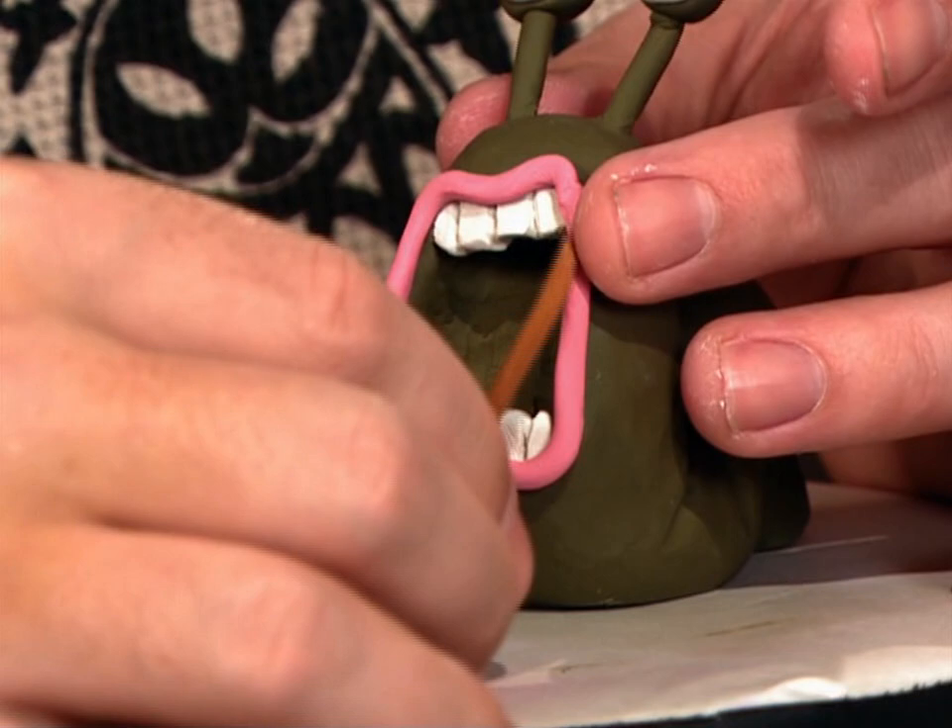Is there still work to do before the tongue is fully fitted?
Yes.